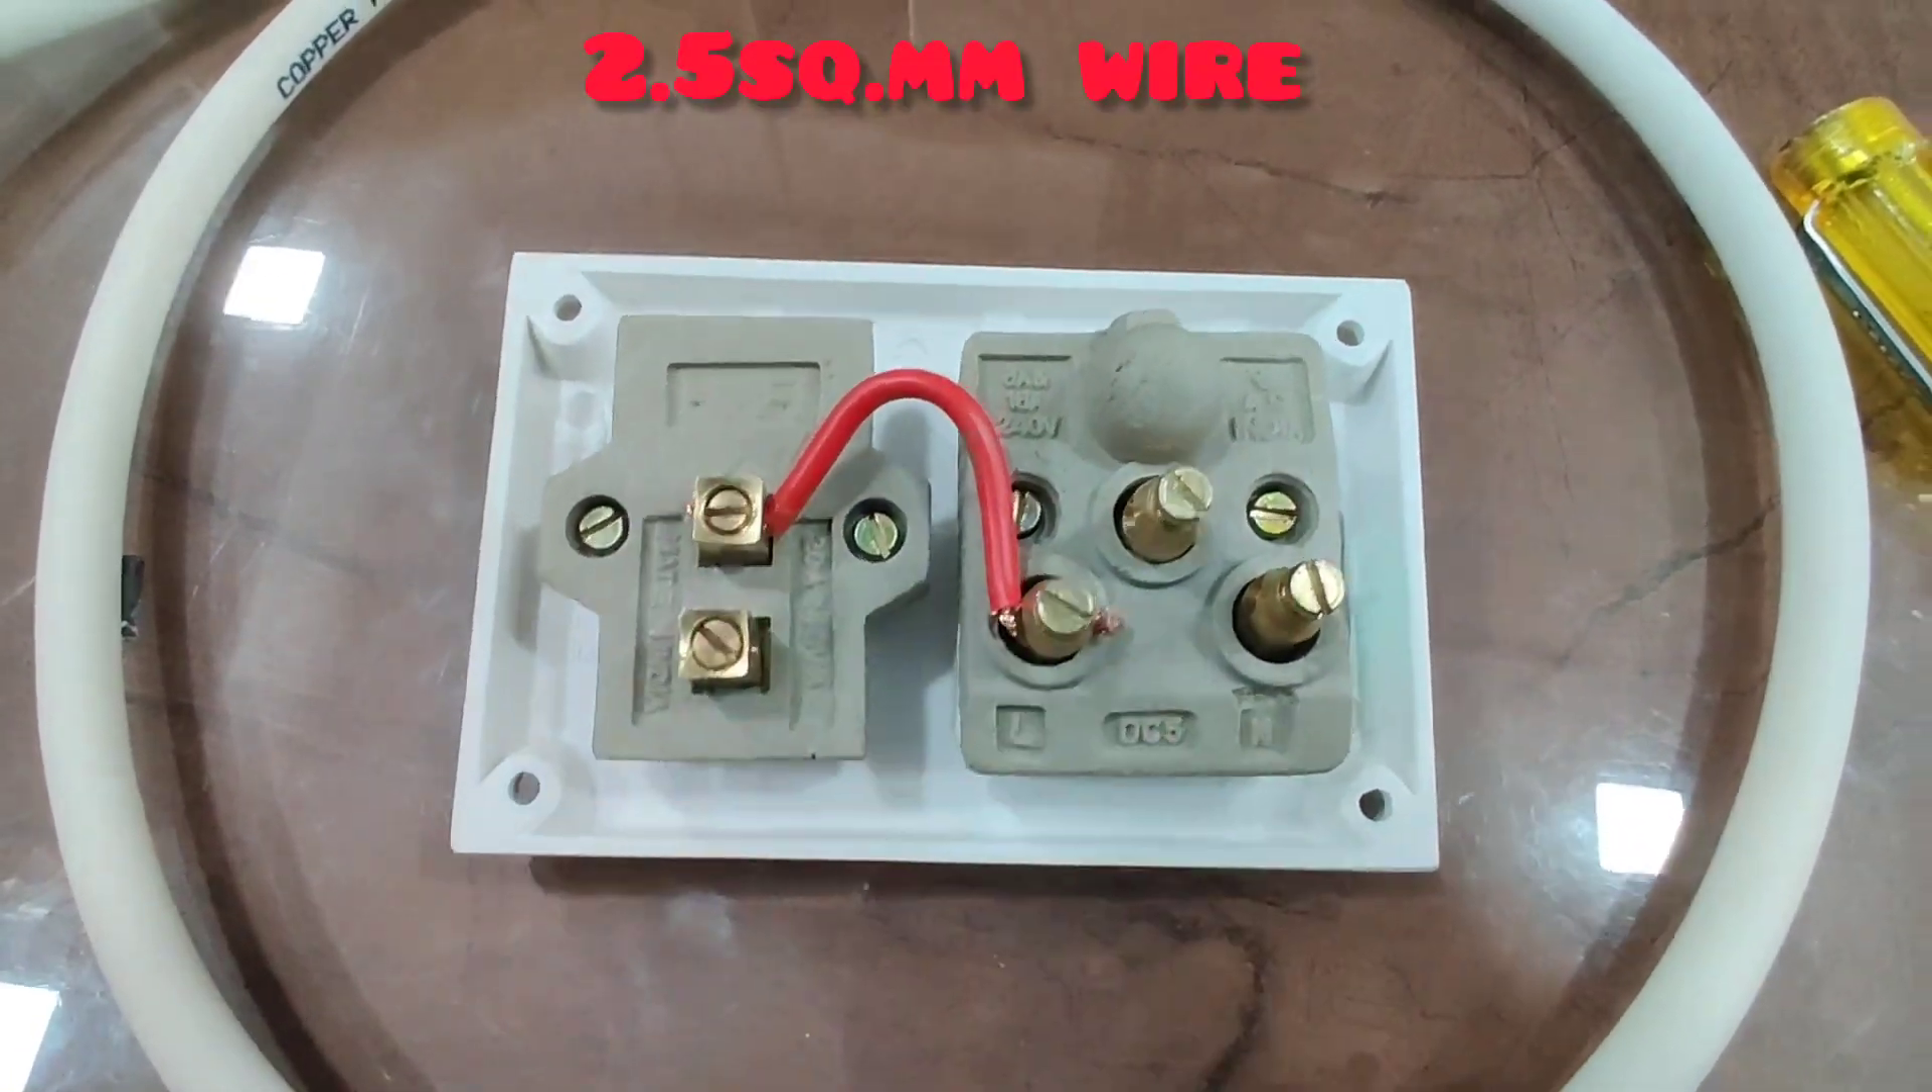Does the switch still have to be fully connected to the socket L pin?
No.